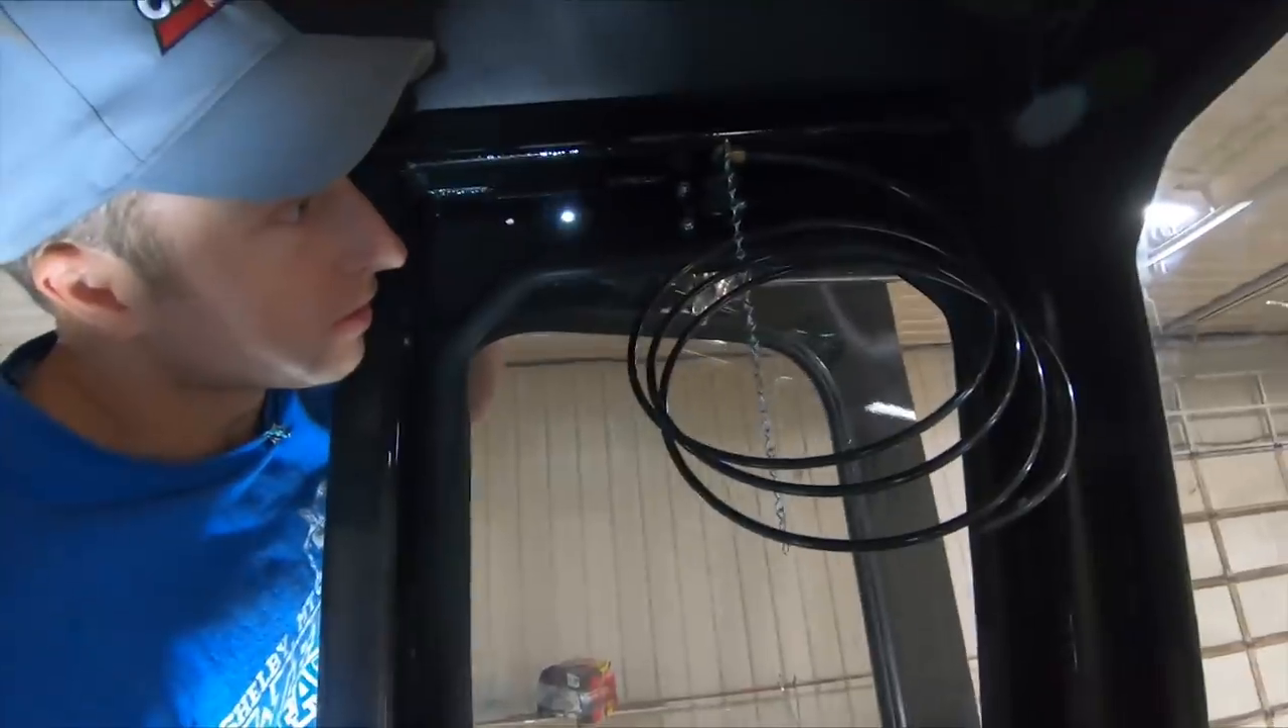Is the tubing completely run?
No.